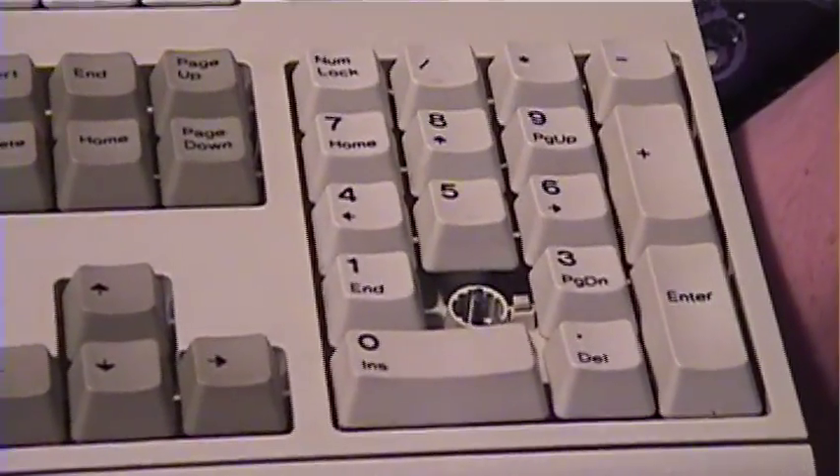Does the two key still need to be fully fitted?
Yes.